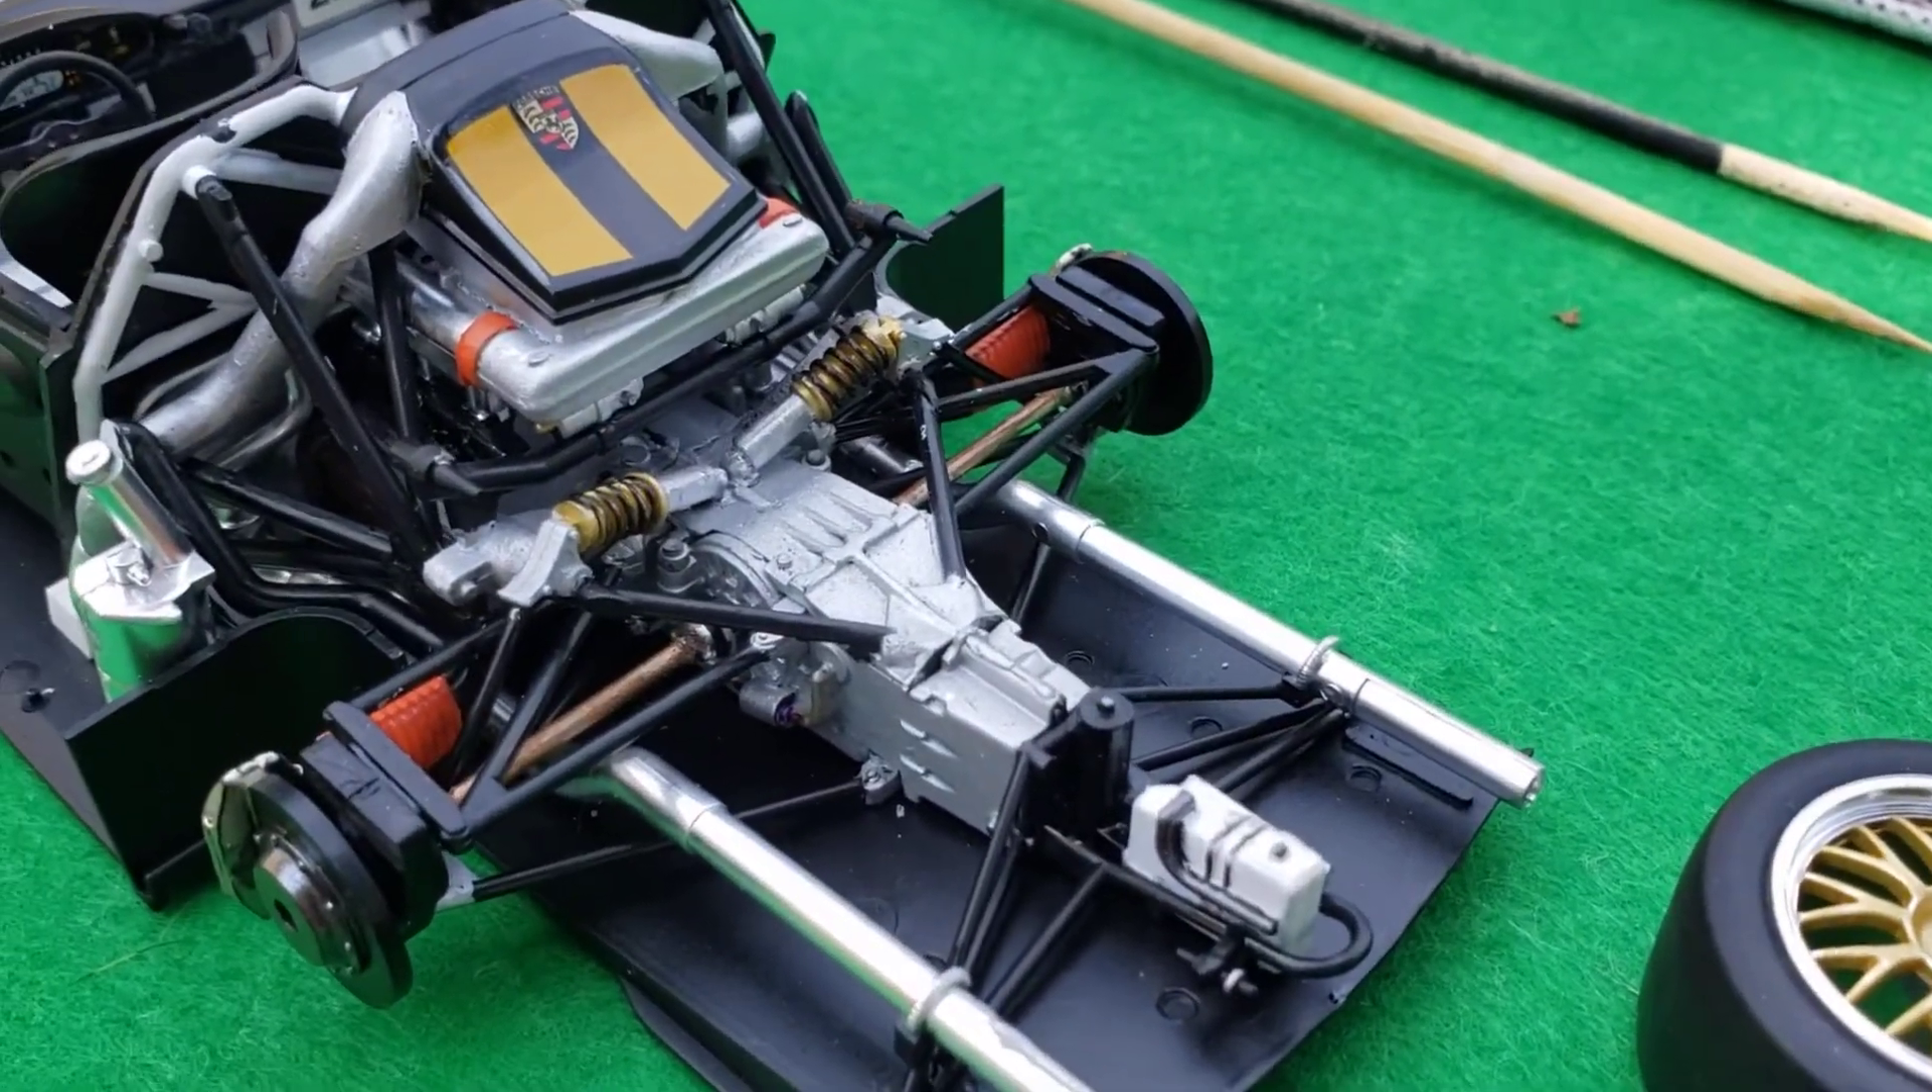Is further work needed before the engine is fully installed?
No.